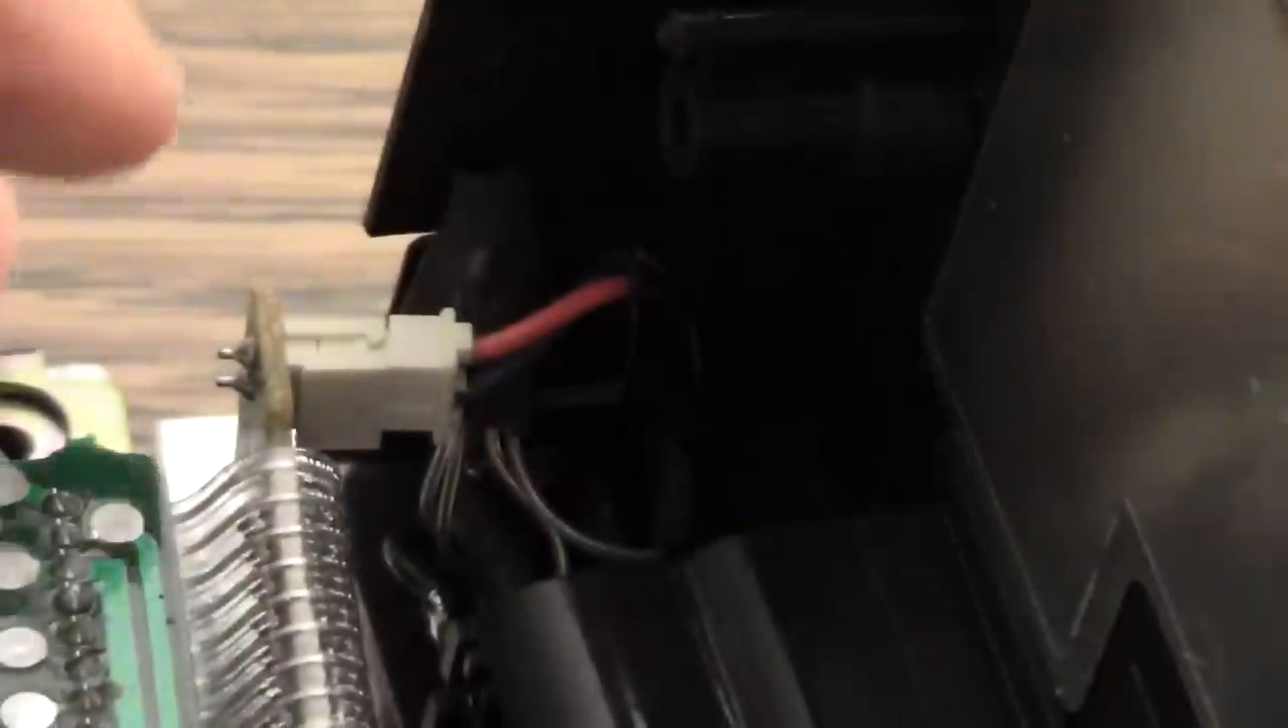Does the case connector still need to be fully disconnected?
Yes.